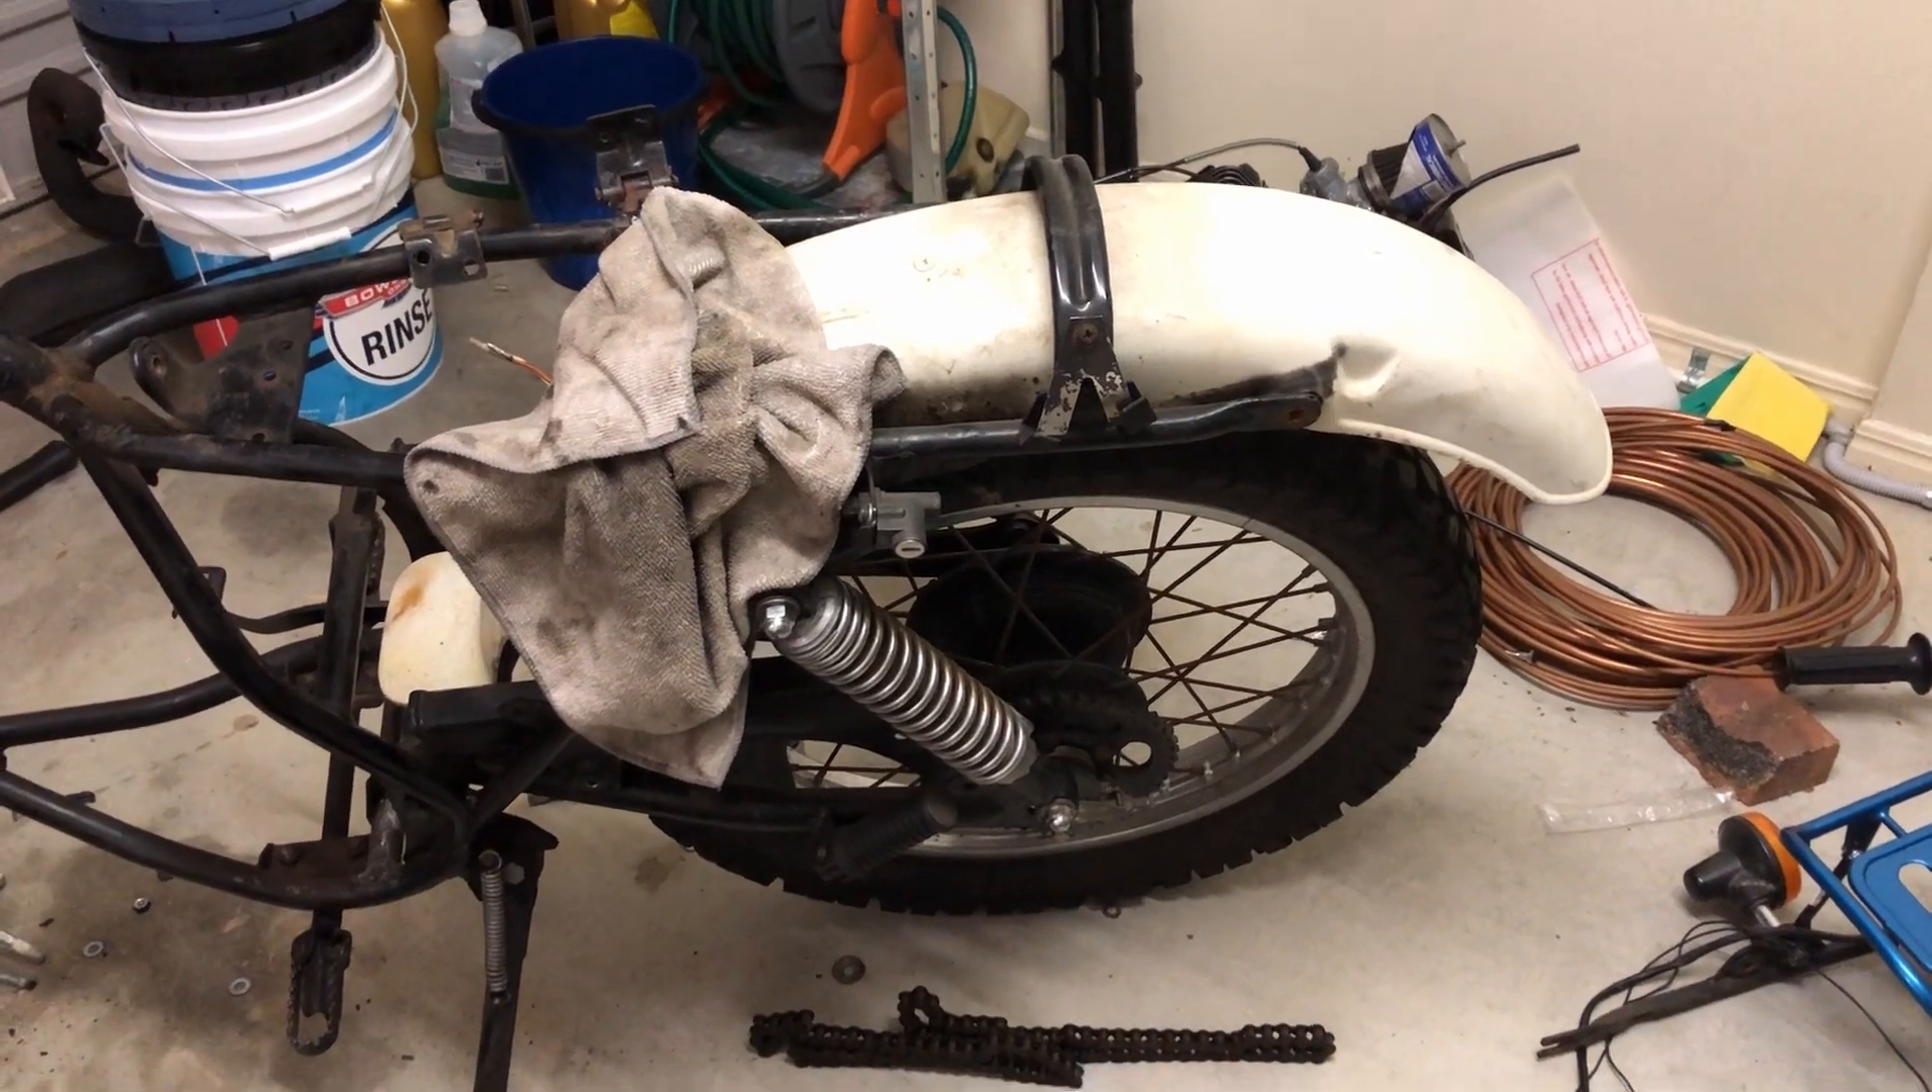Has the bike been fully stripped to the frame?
No.